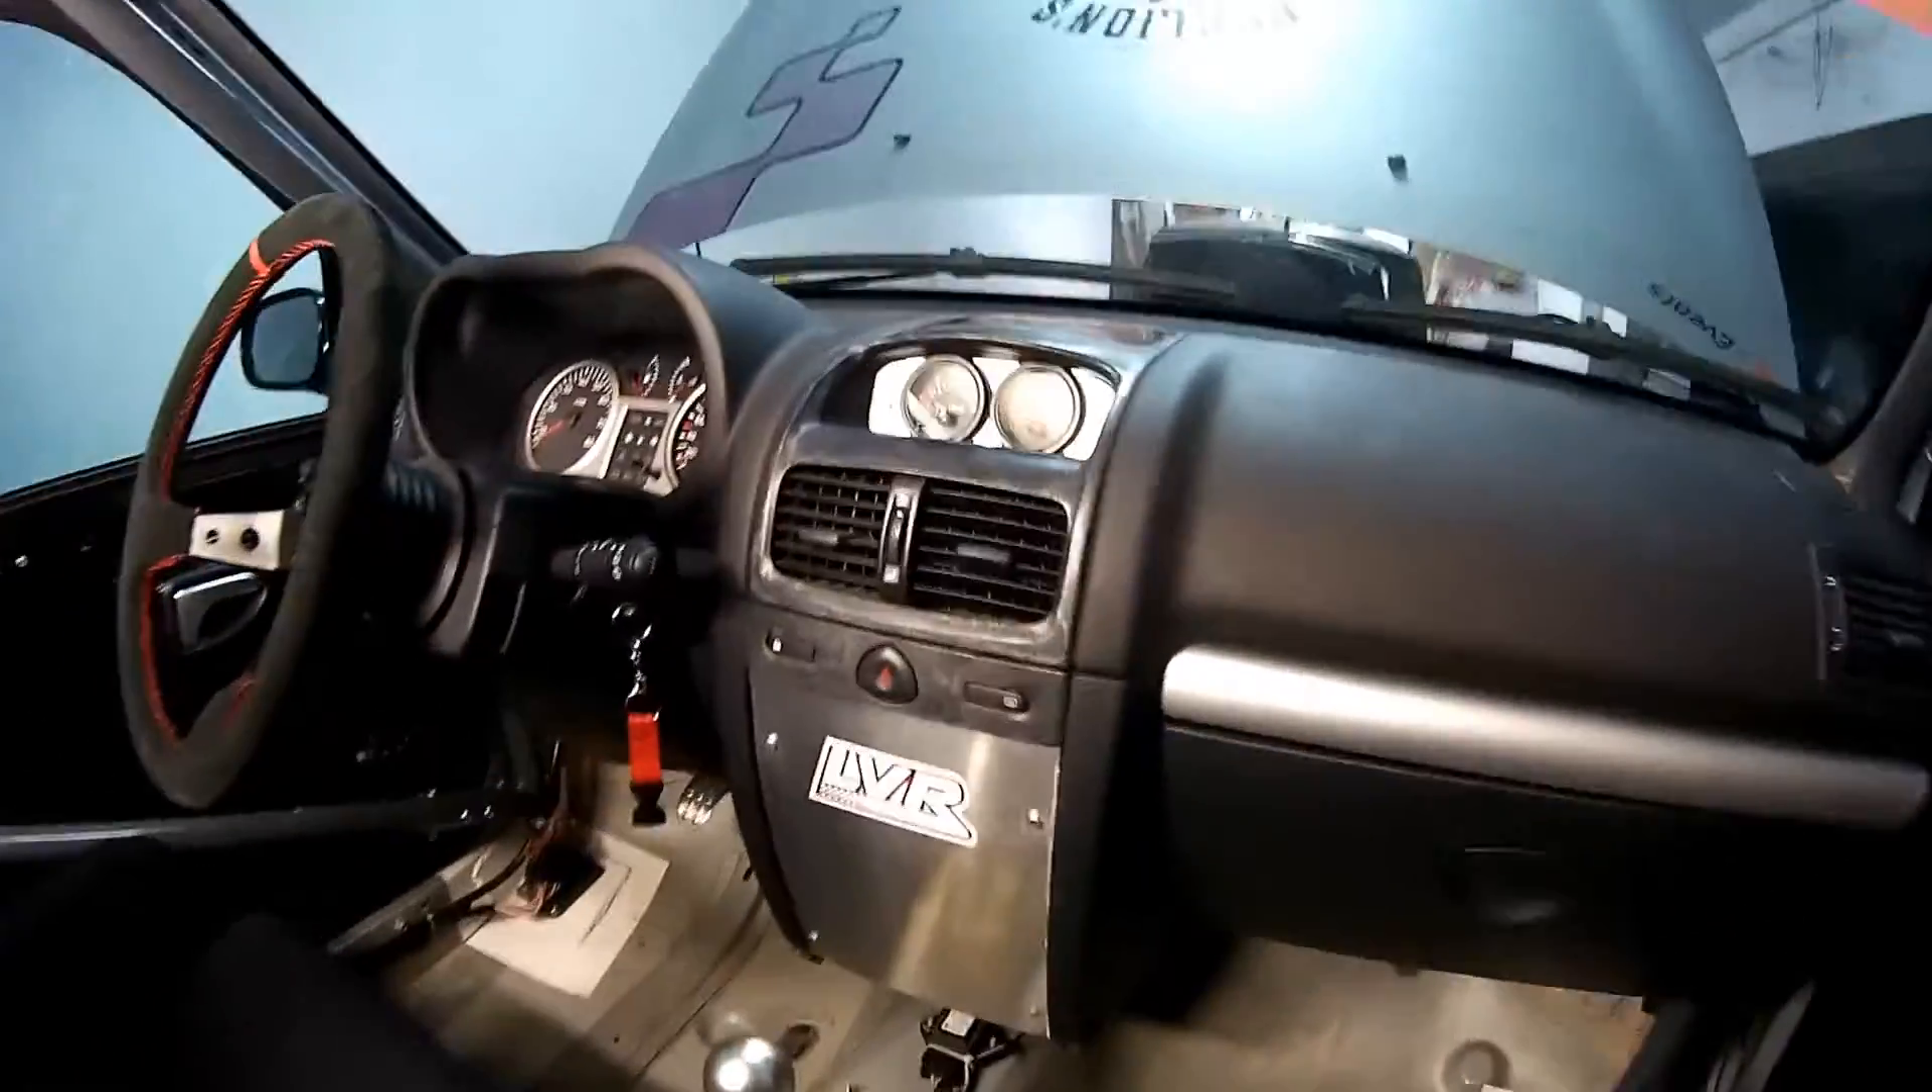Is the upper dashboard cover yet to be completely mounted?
No.